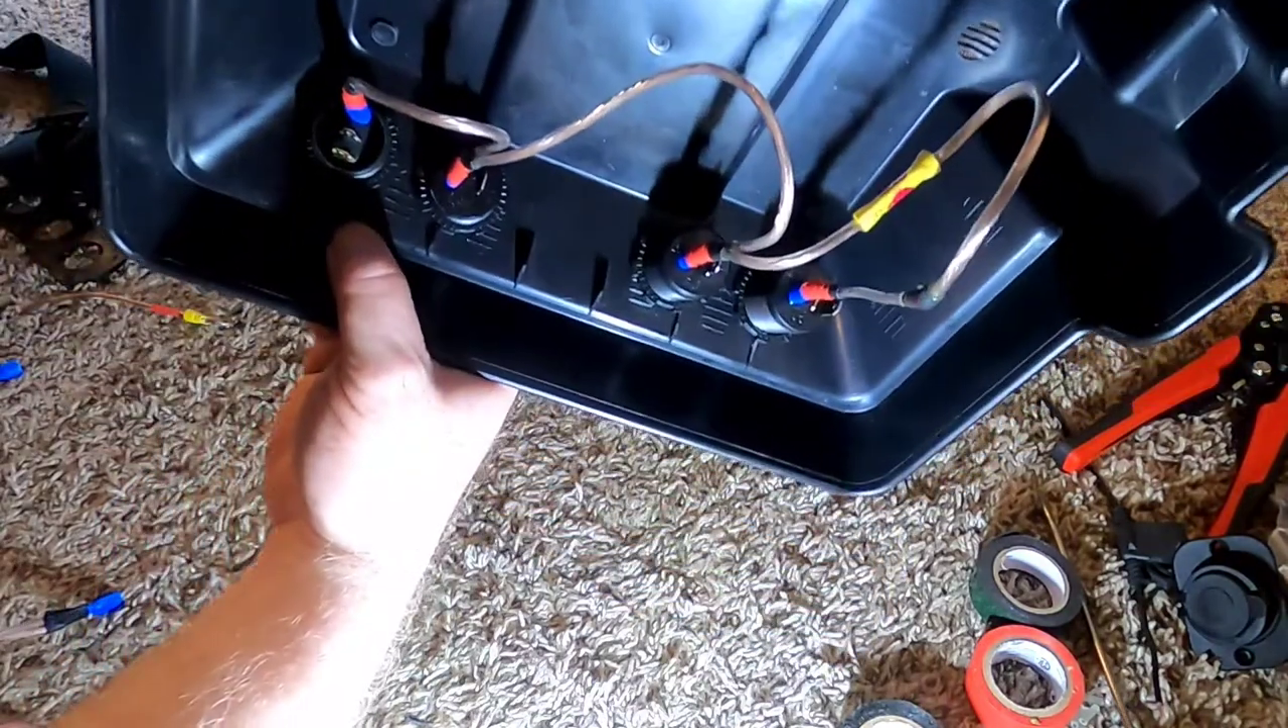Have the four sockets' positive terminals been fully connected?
Yes.